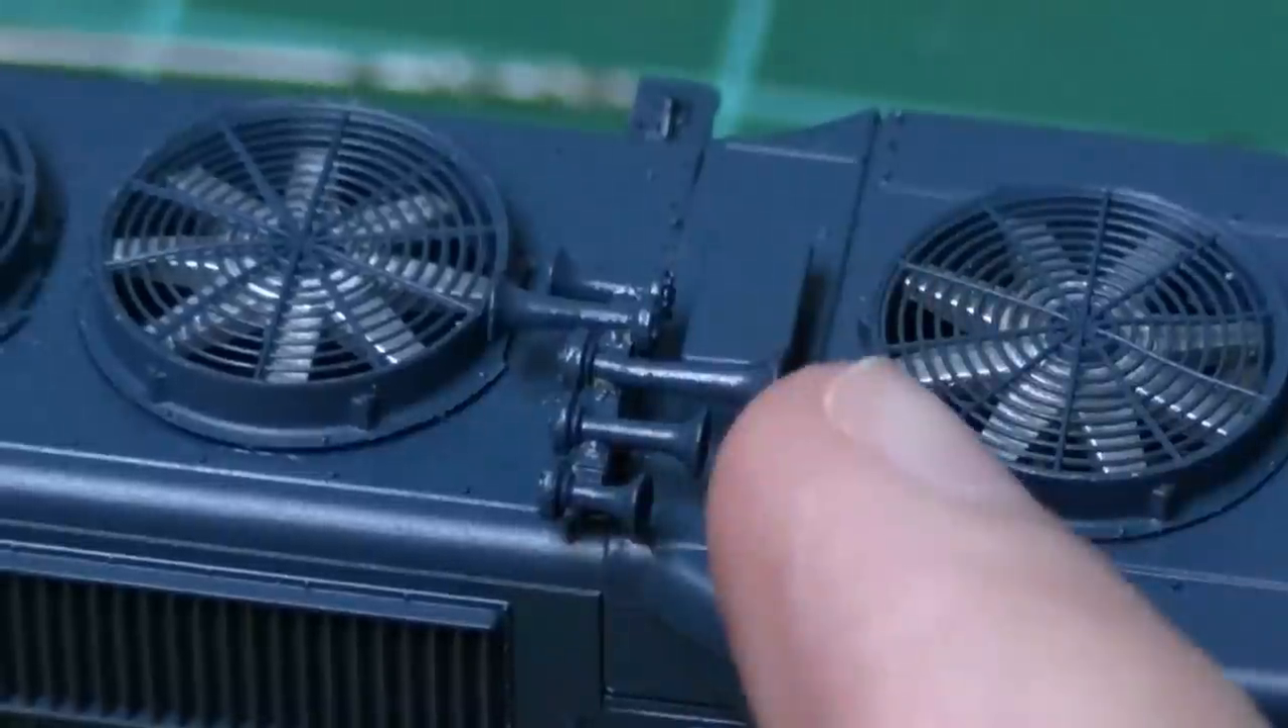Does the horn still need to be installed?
No.